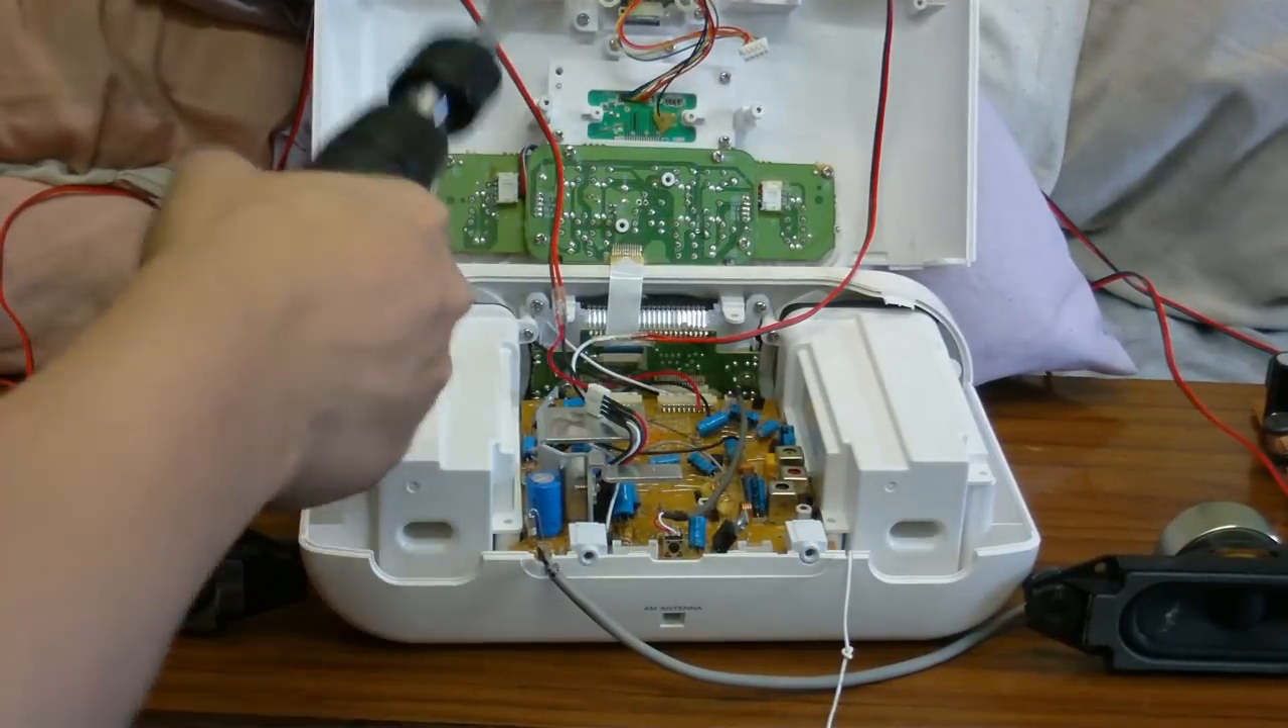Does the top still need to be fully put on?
Yes.